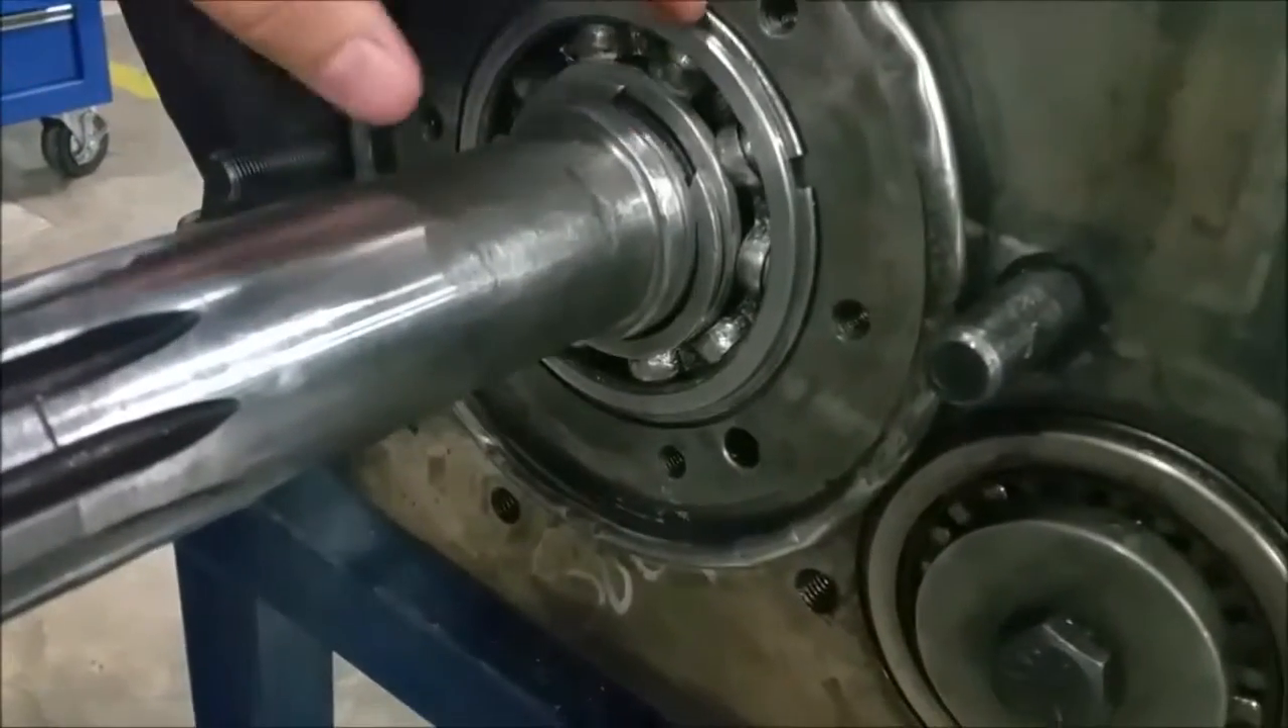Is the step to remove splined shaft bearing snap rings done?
No.